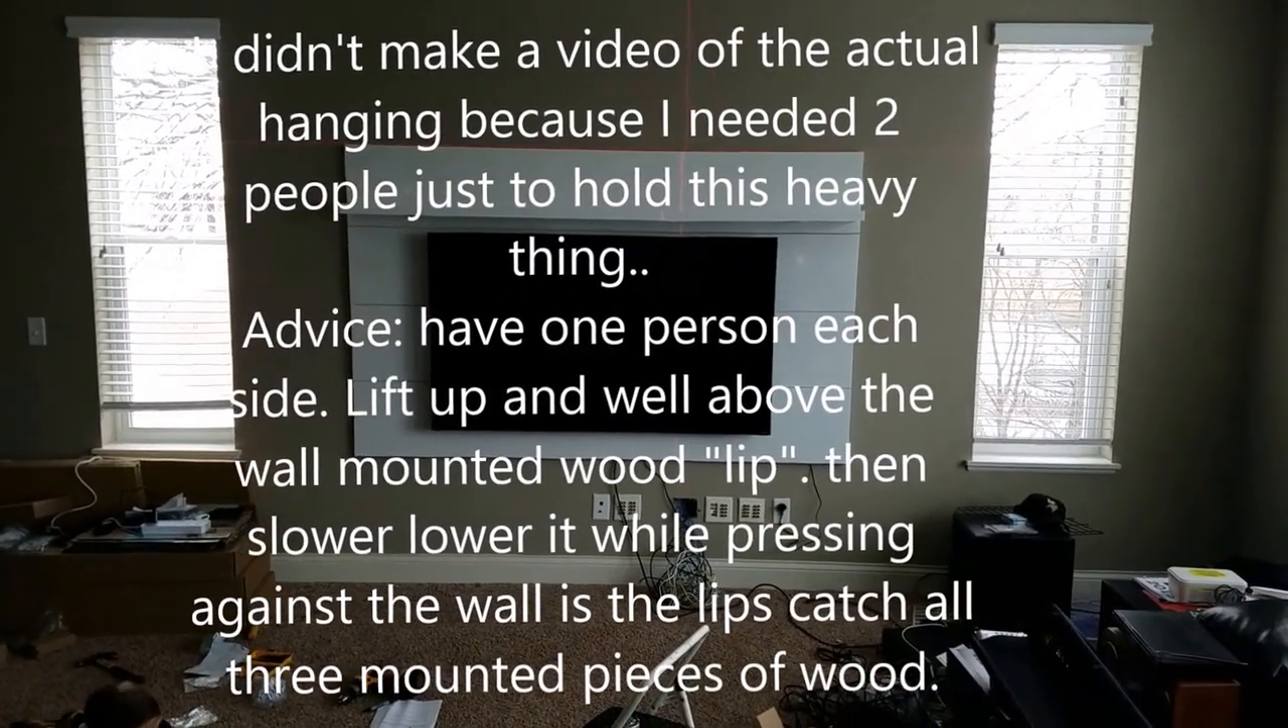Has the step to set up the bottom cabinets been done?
No.